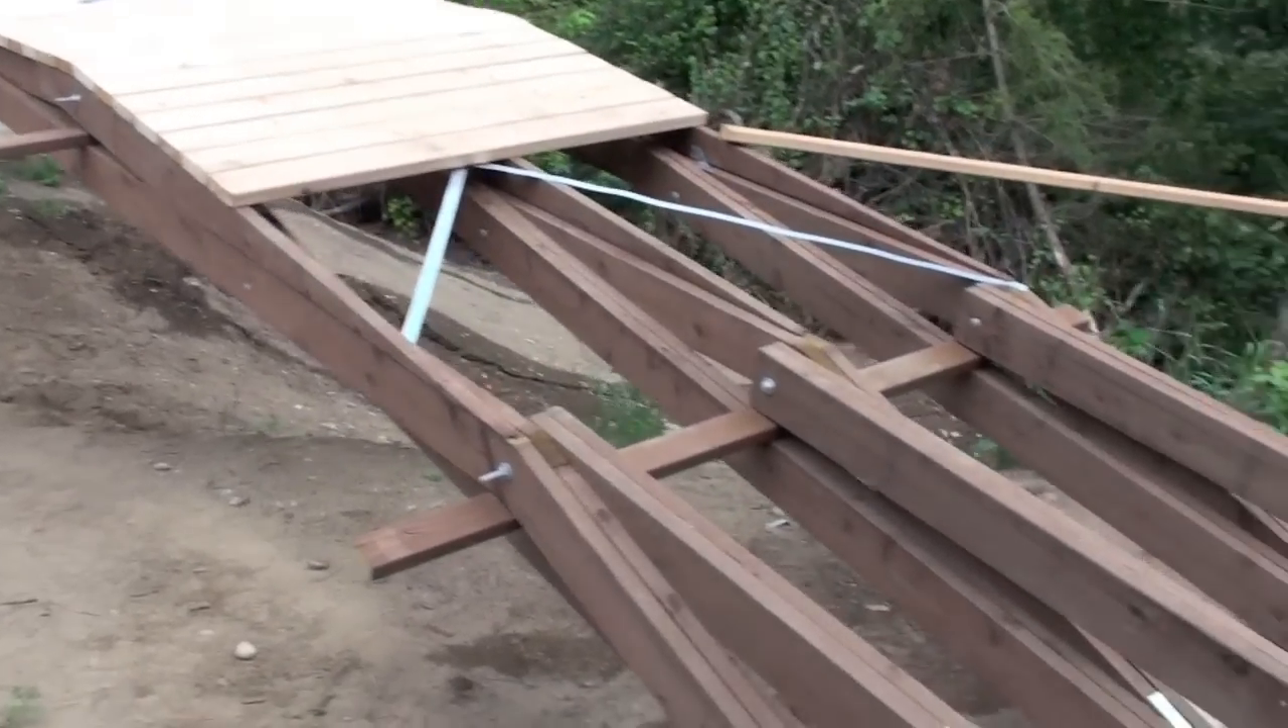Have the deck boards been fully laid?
No.